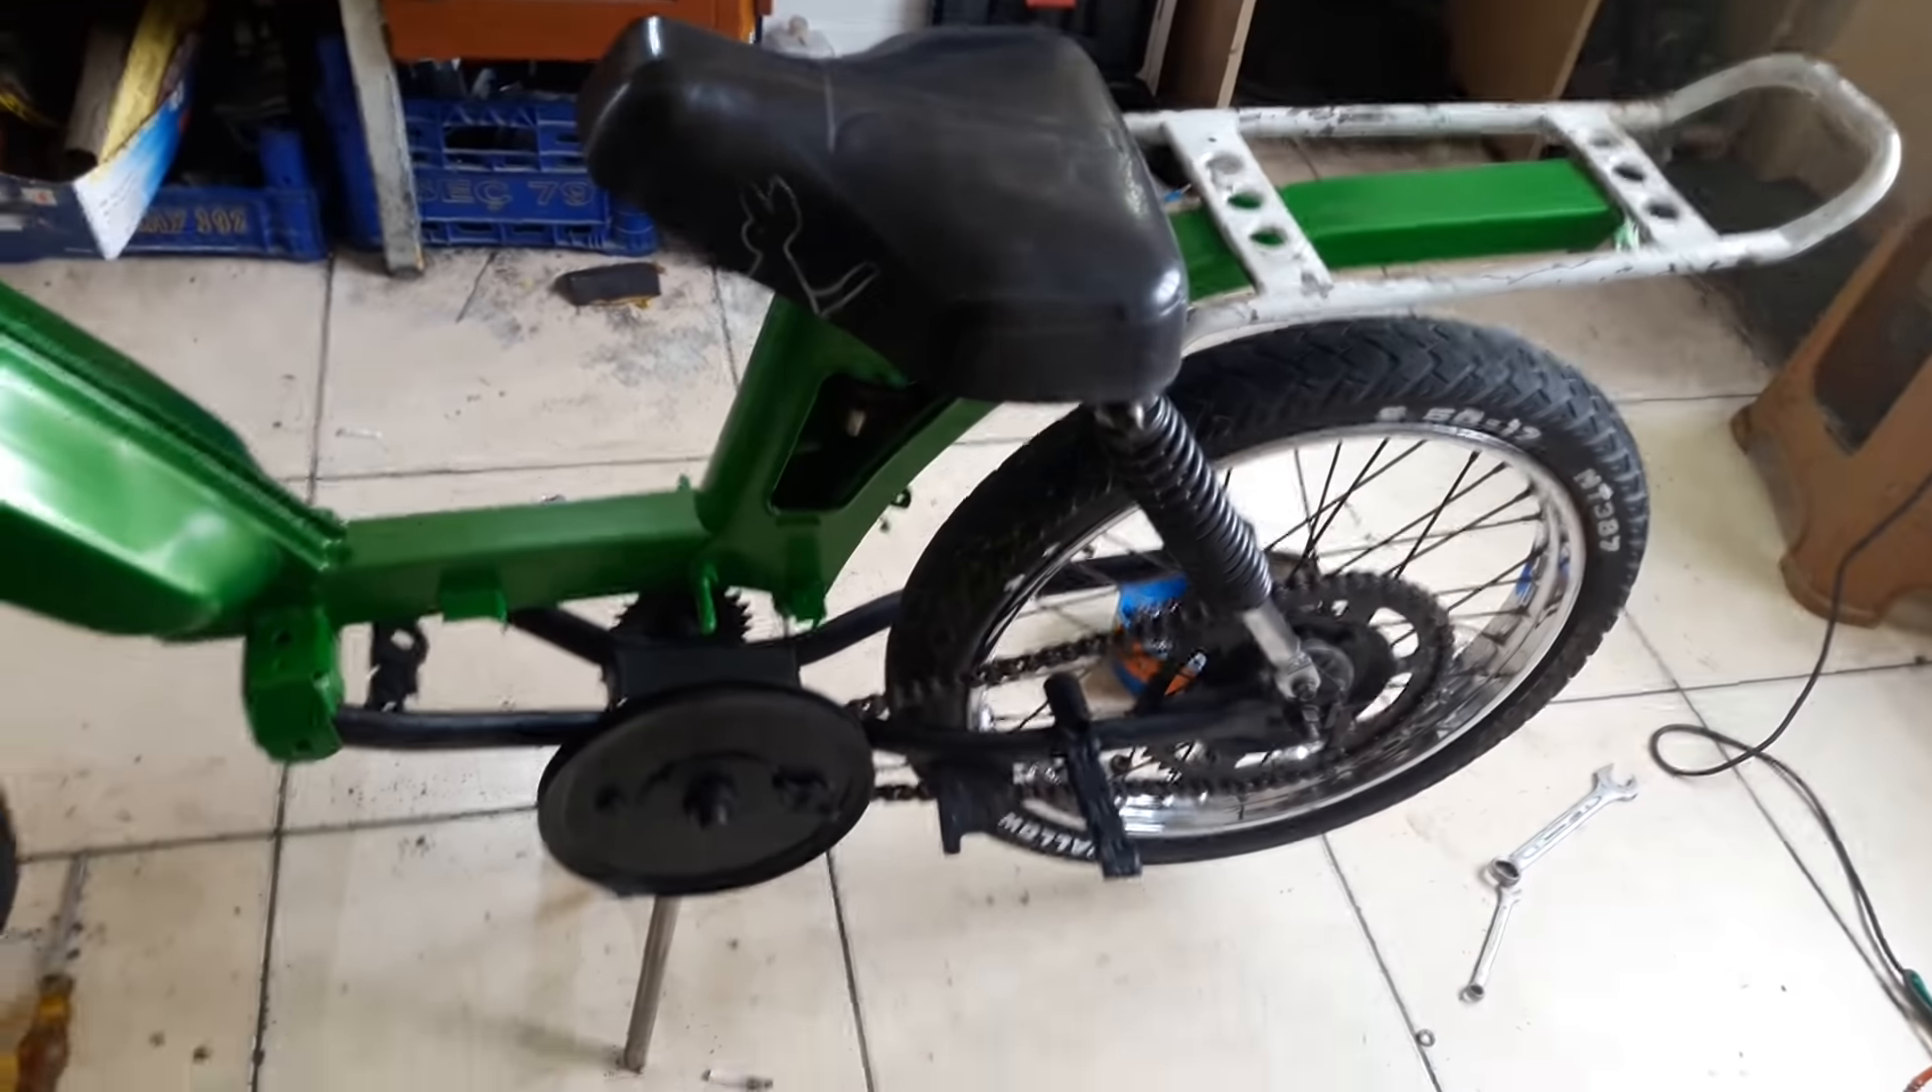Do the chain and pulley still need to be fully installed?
No.